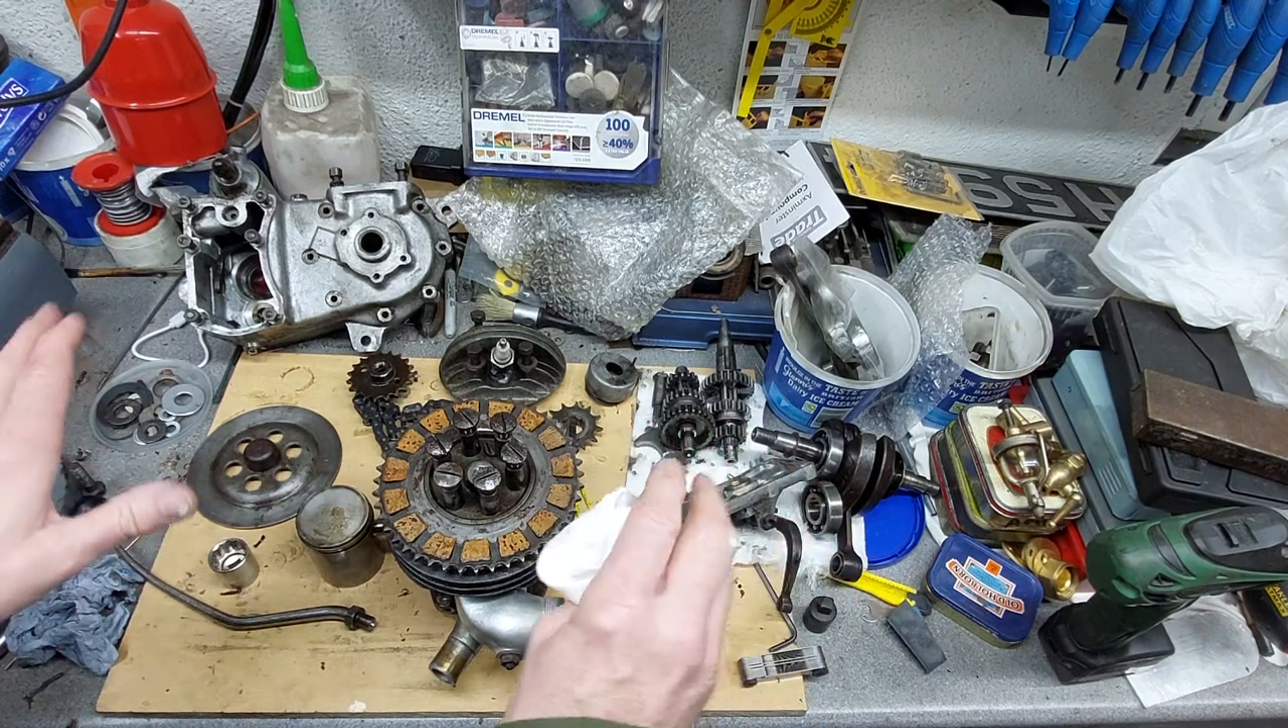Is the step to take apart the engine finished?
Yes.